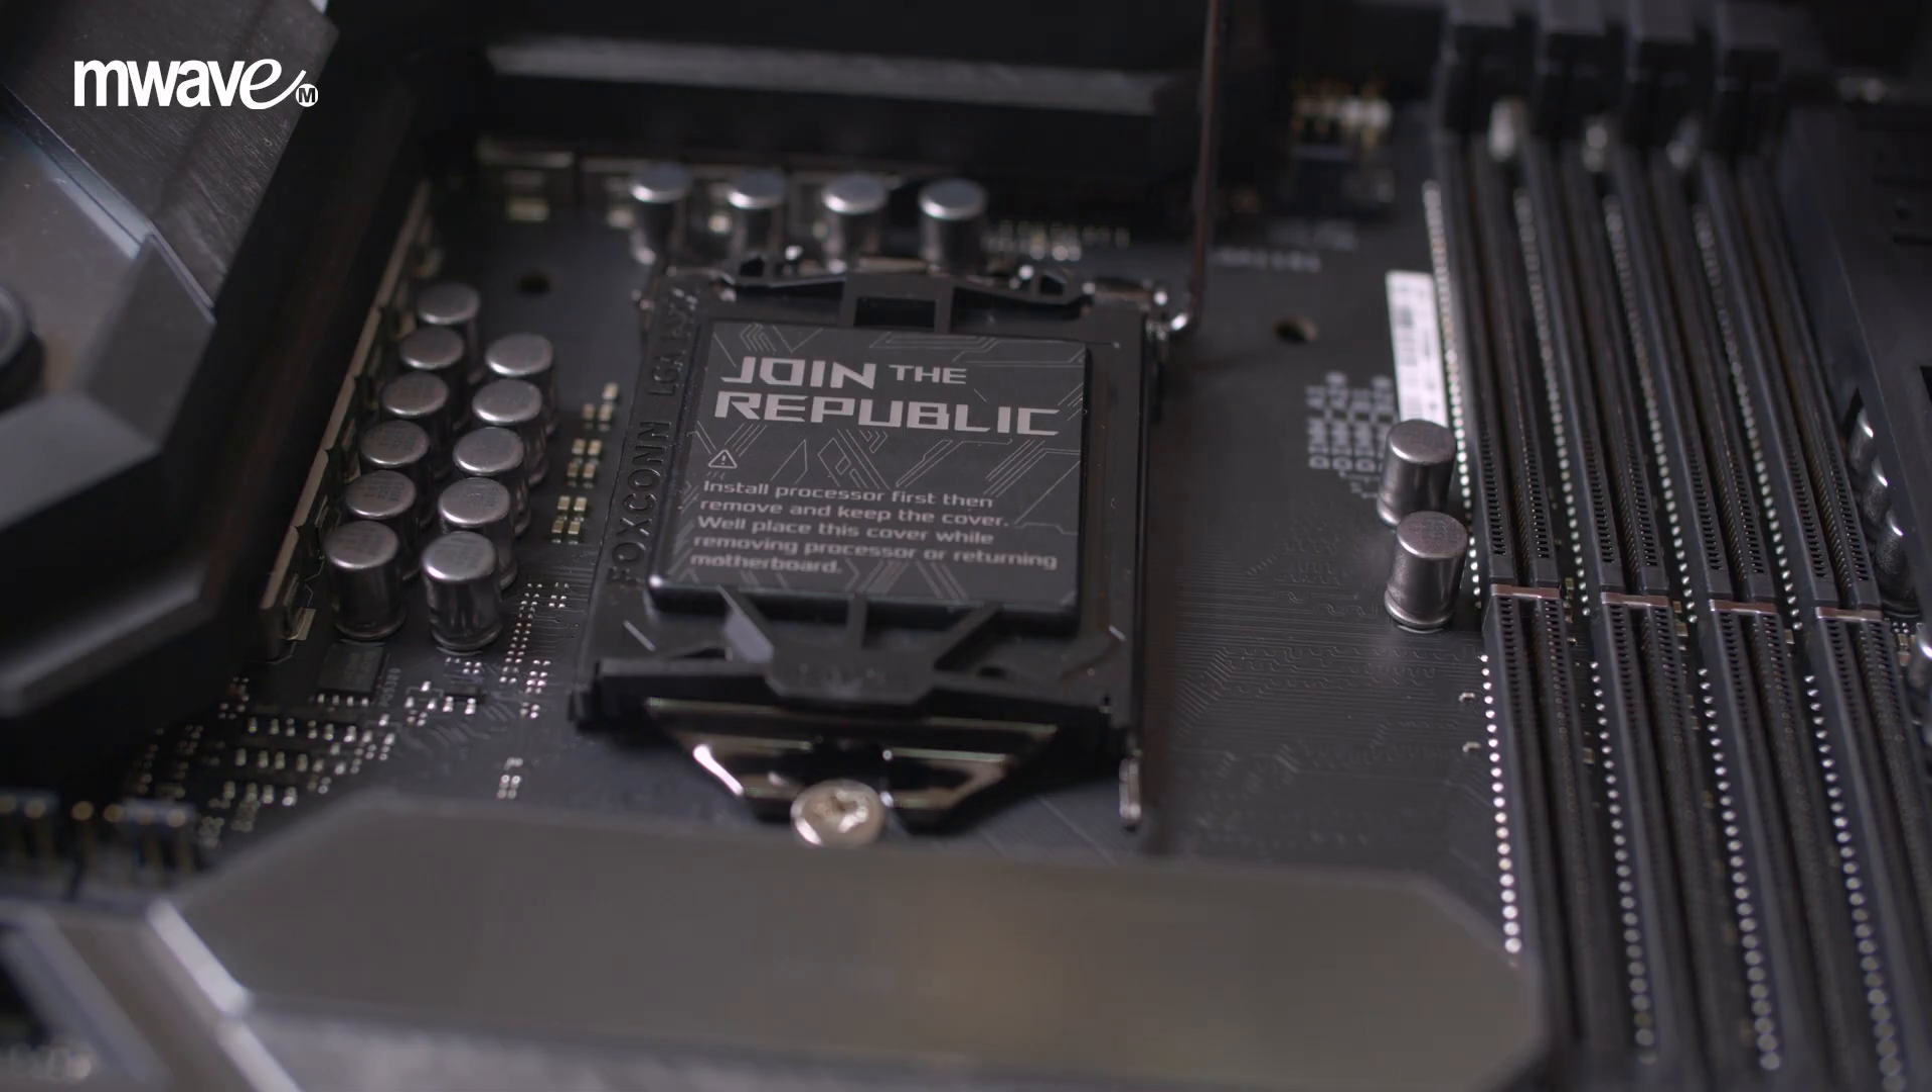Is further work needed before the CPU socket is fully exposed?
Yes.